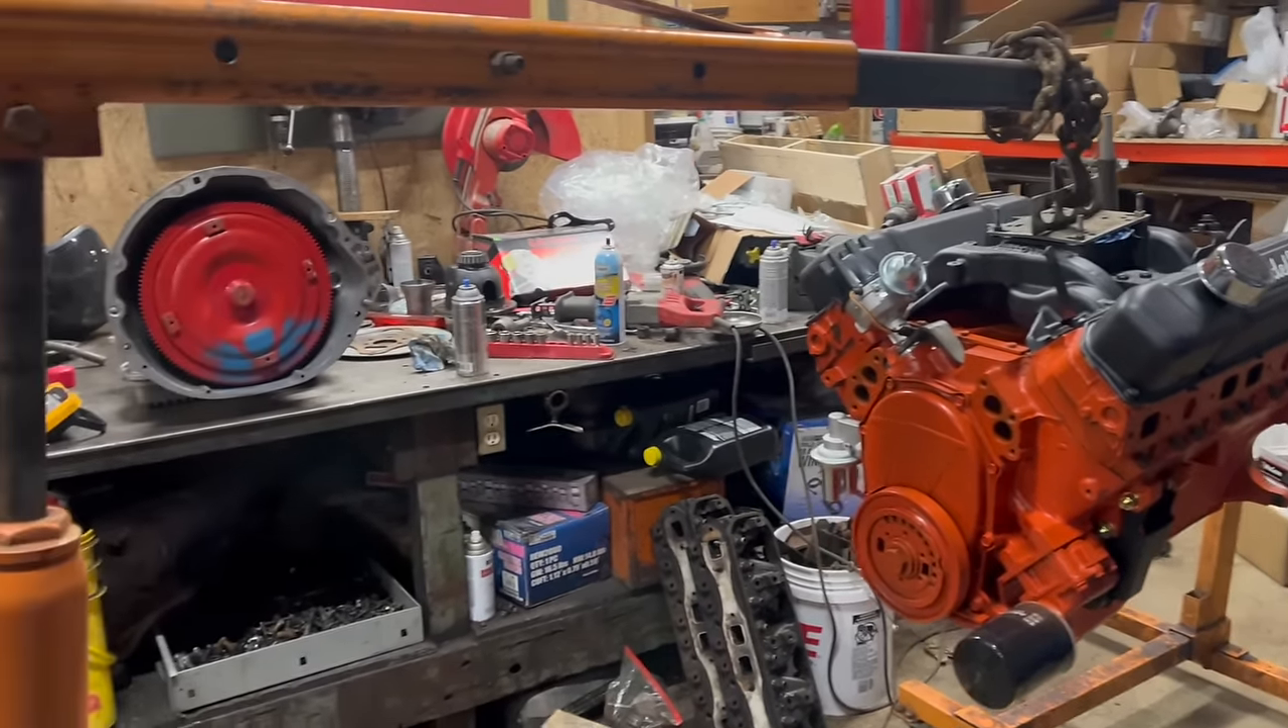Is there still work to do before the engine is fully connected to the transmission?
Yes.